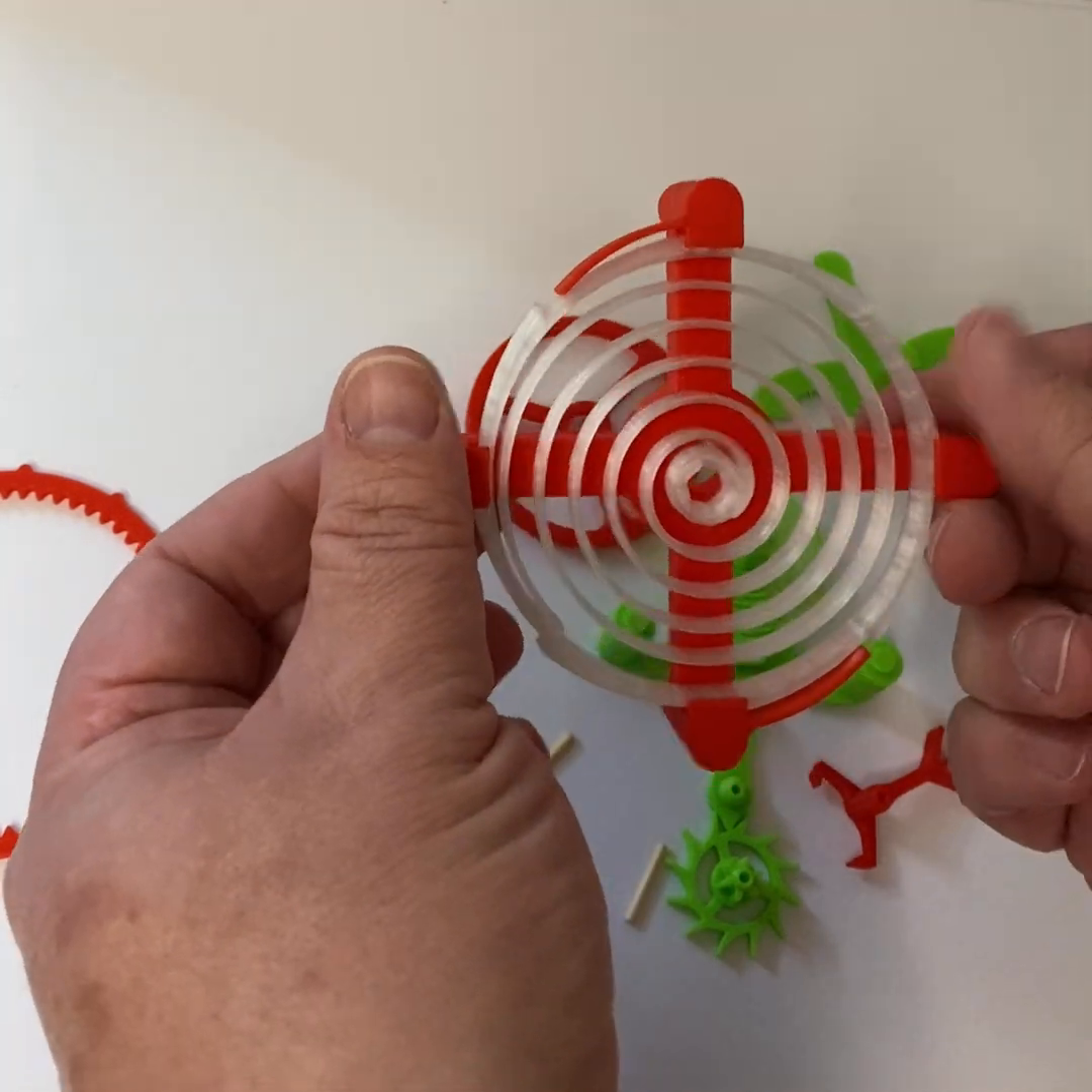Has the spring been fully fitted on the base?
Yes.